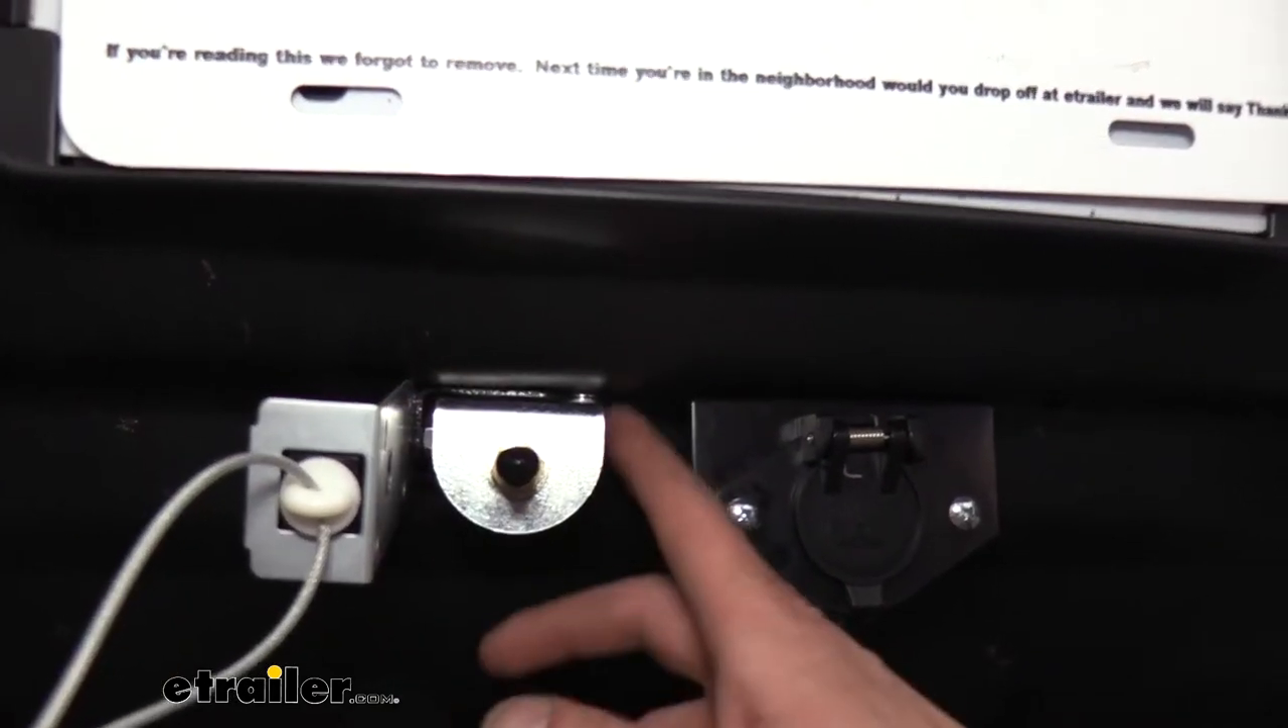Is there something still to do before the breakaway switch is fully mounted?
No.